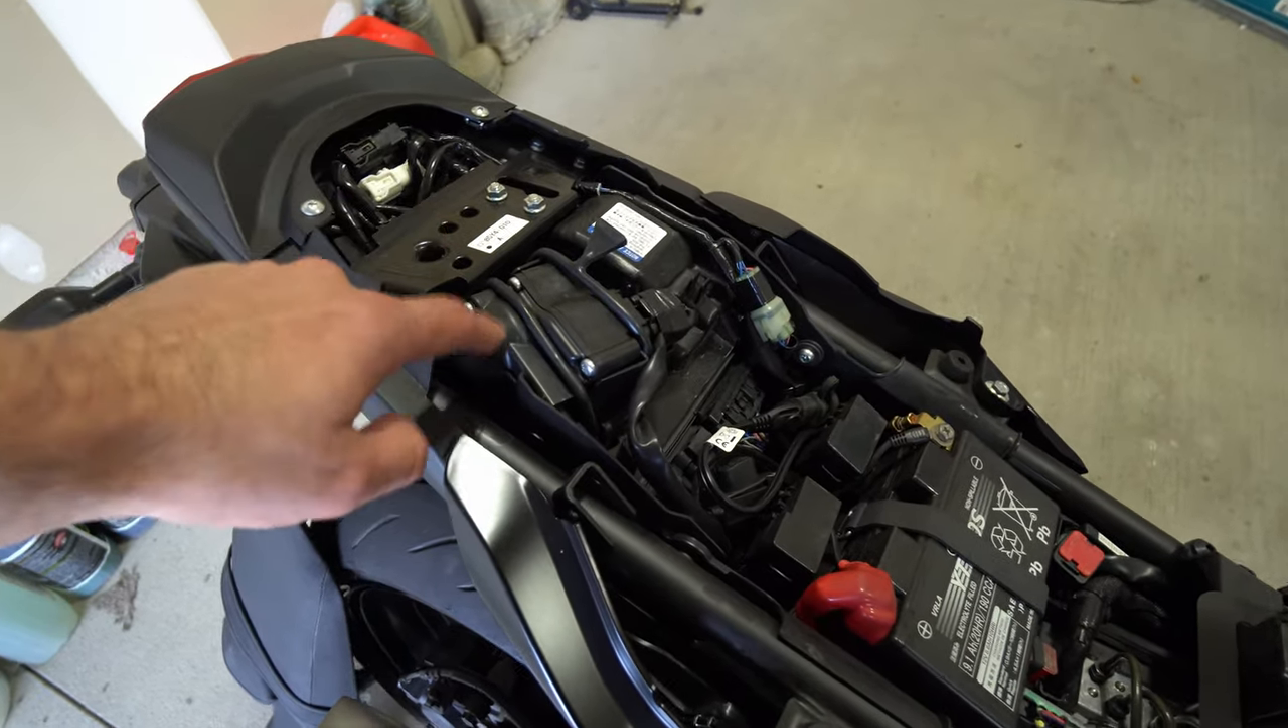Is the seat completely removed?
Yes.